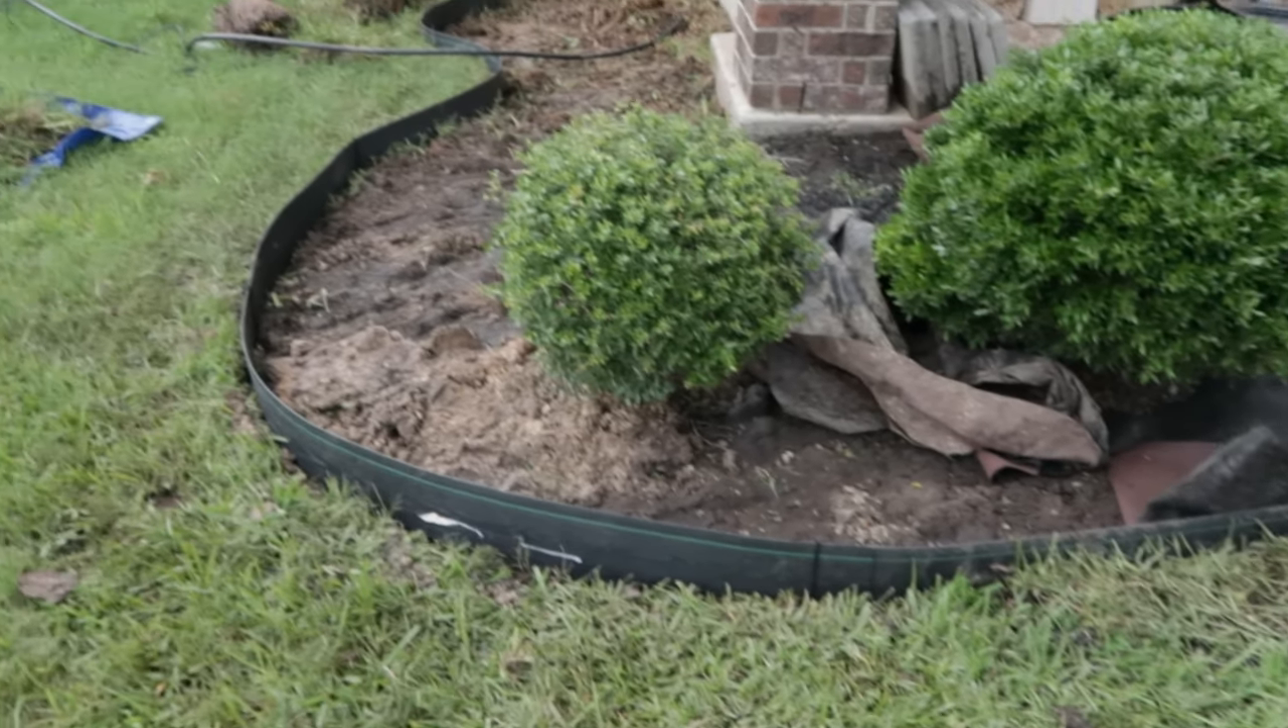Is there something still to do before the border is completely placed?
No.